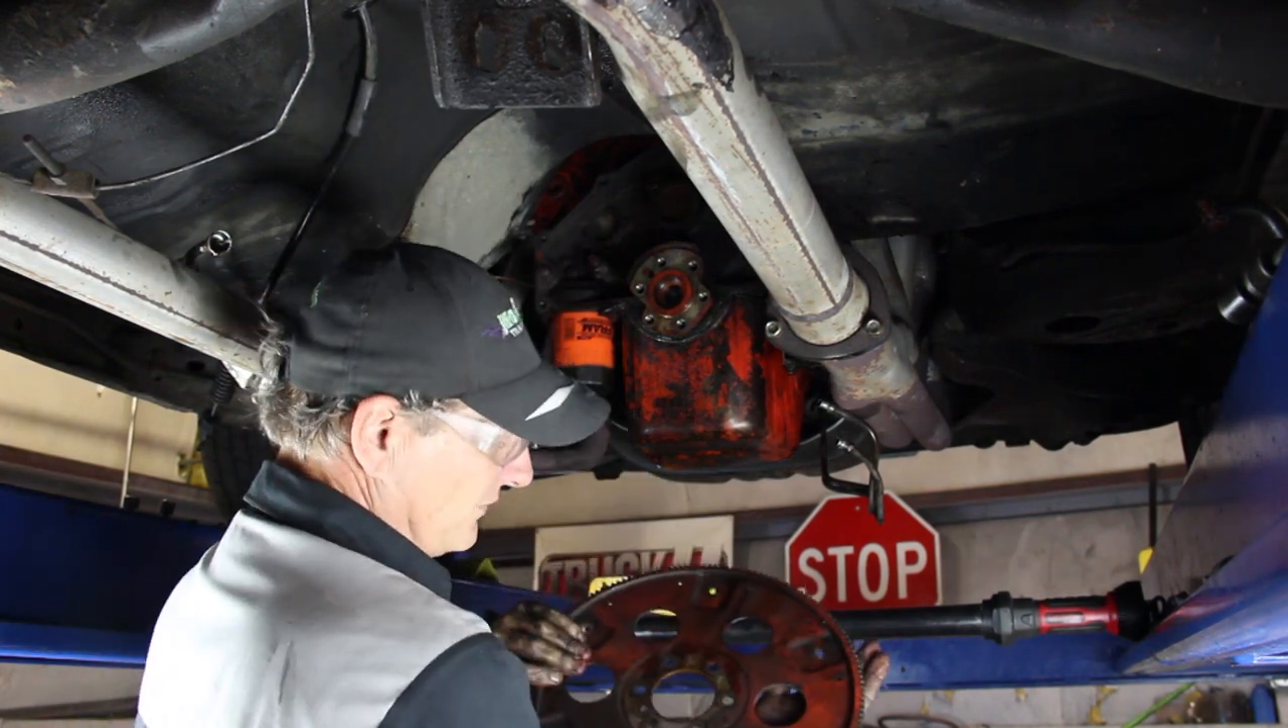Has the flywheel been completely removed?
Yes.